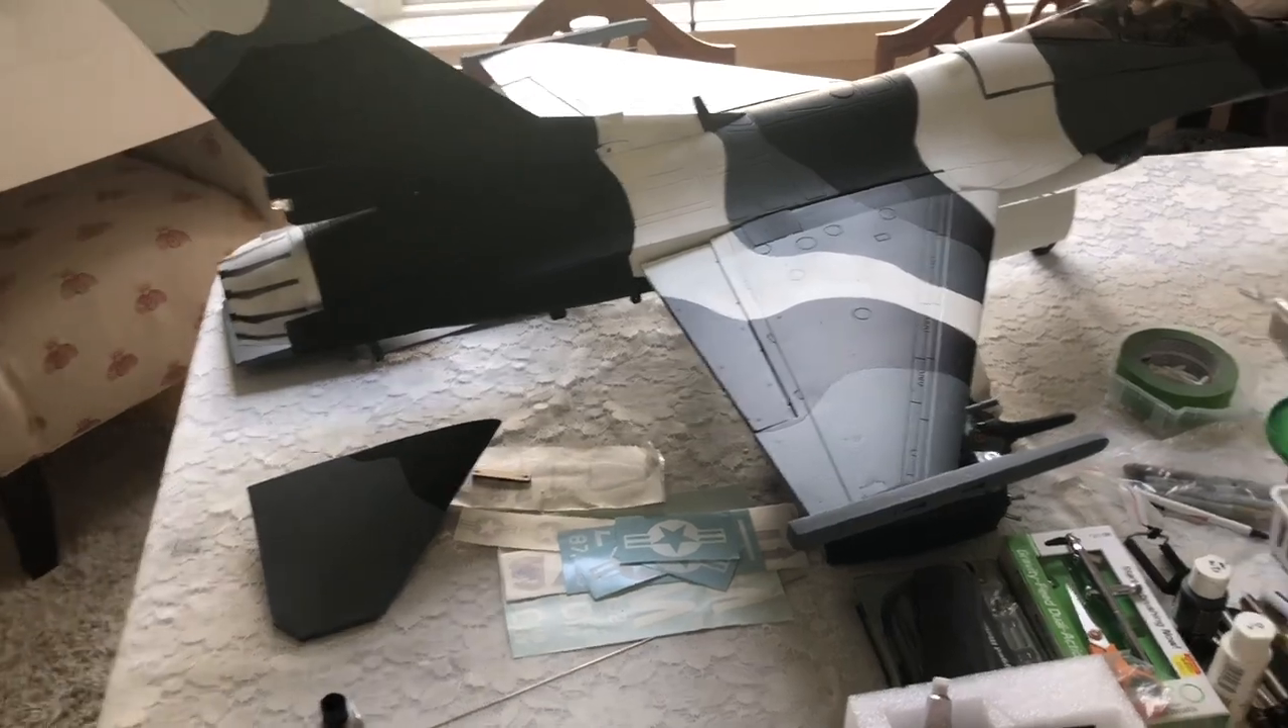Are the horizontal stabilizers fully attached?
No.